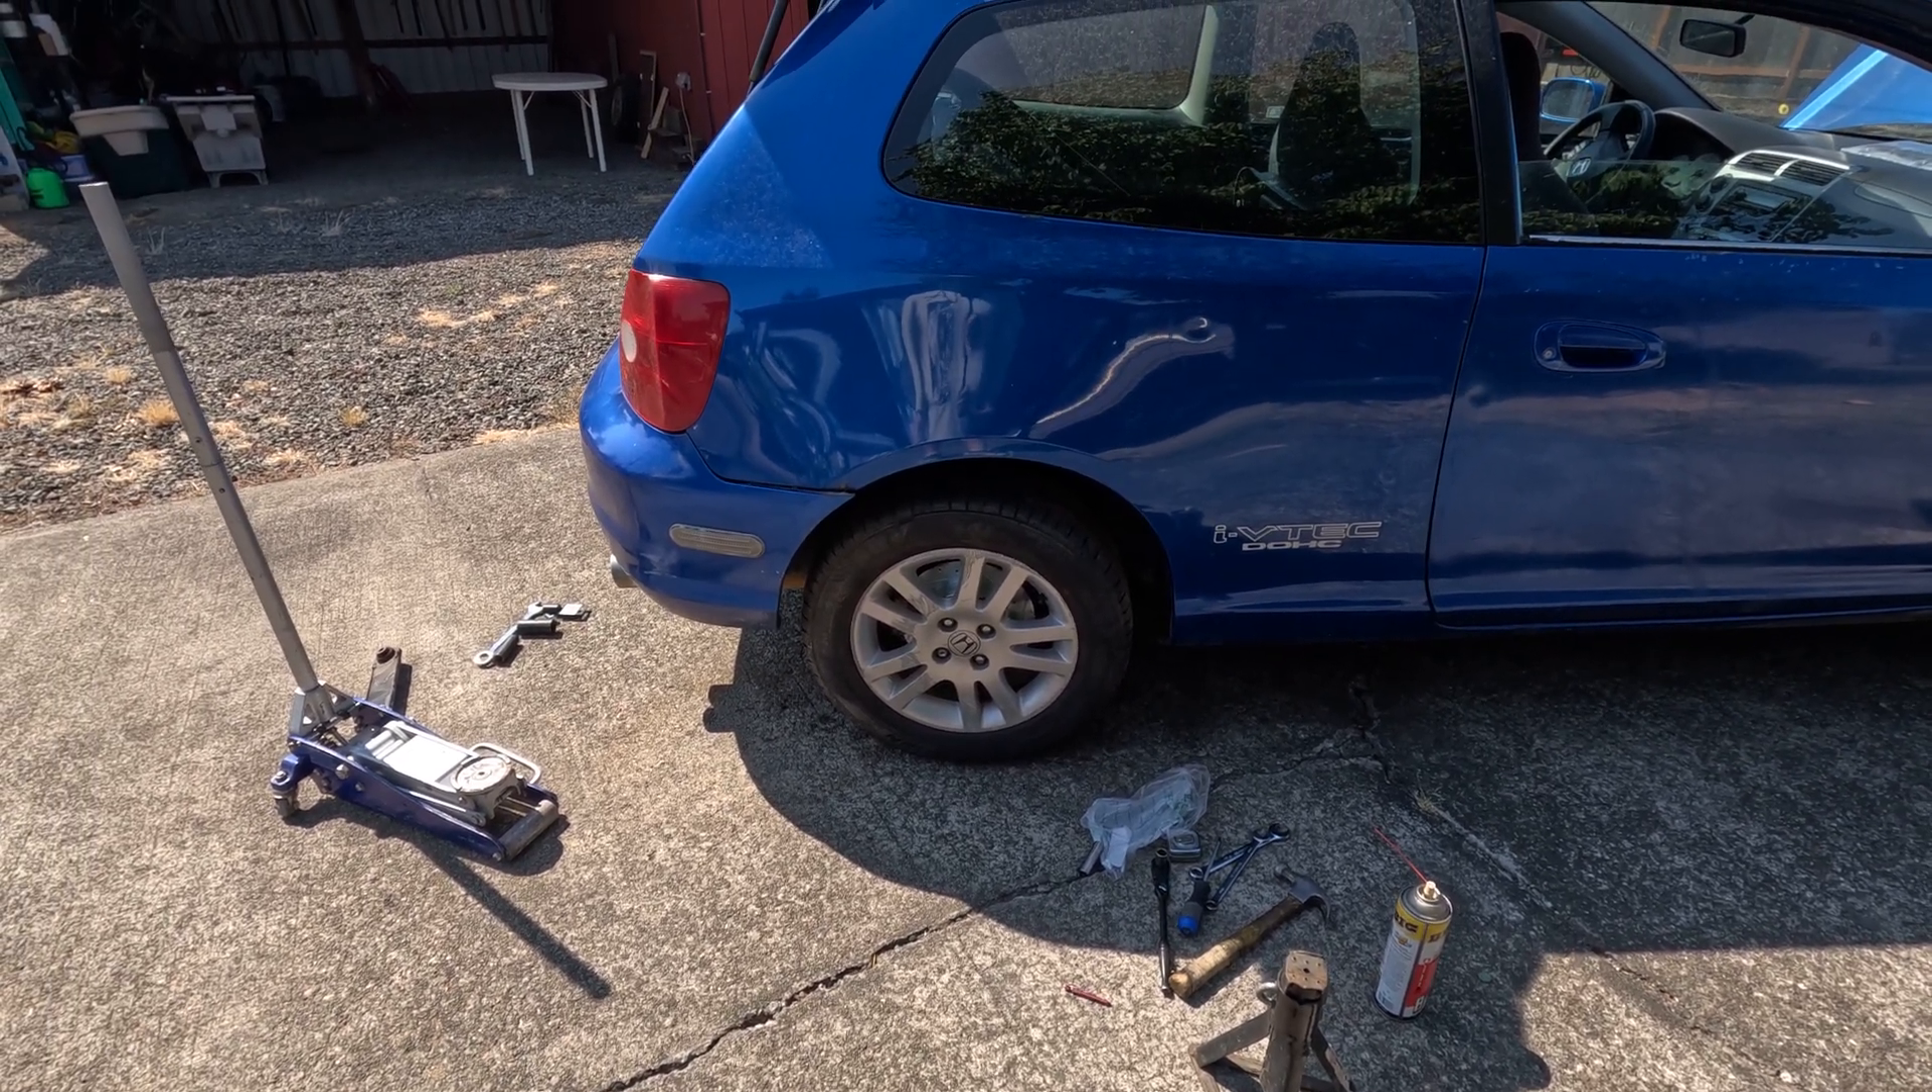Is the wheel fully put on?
Yes.